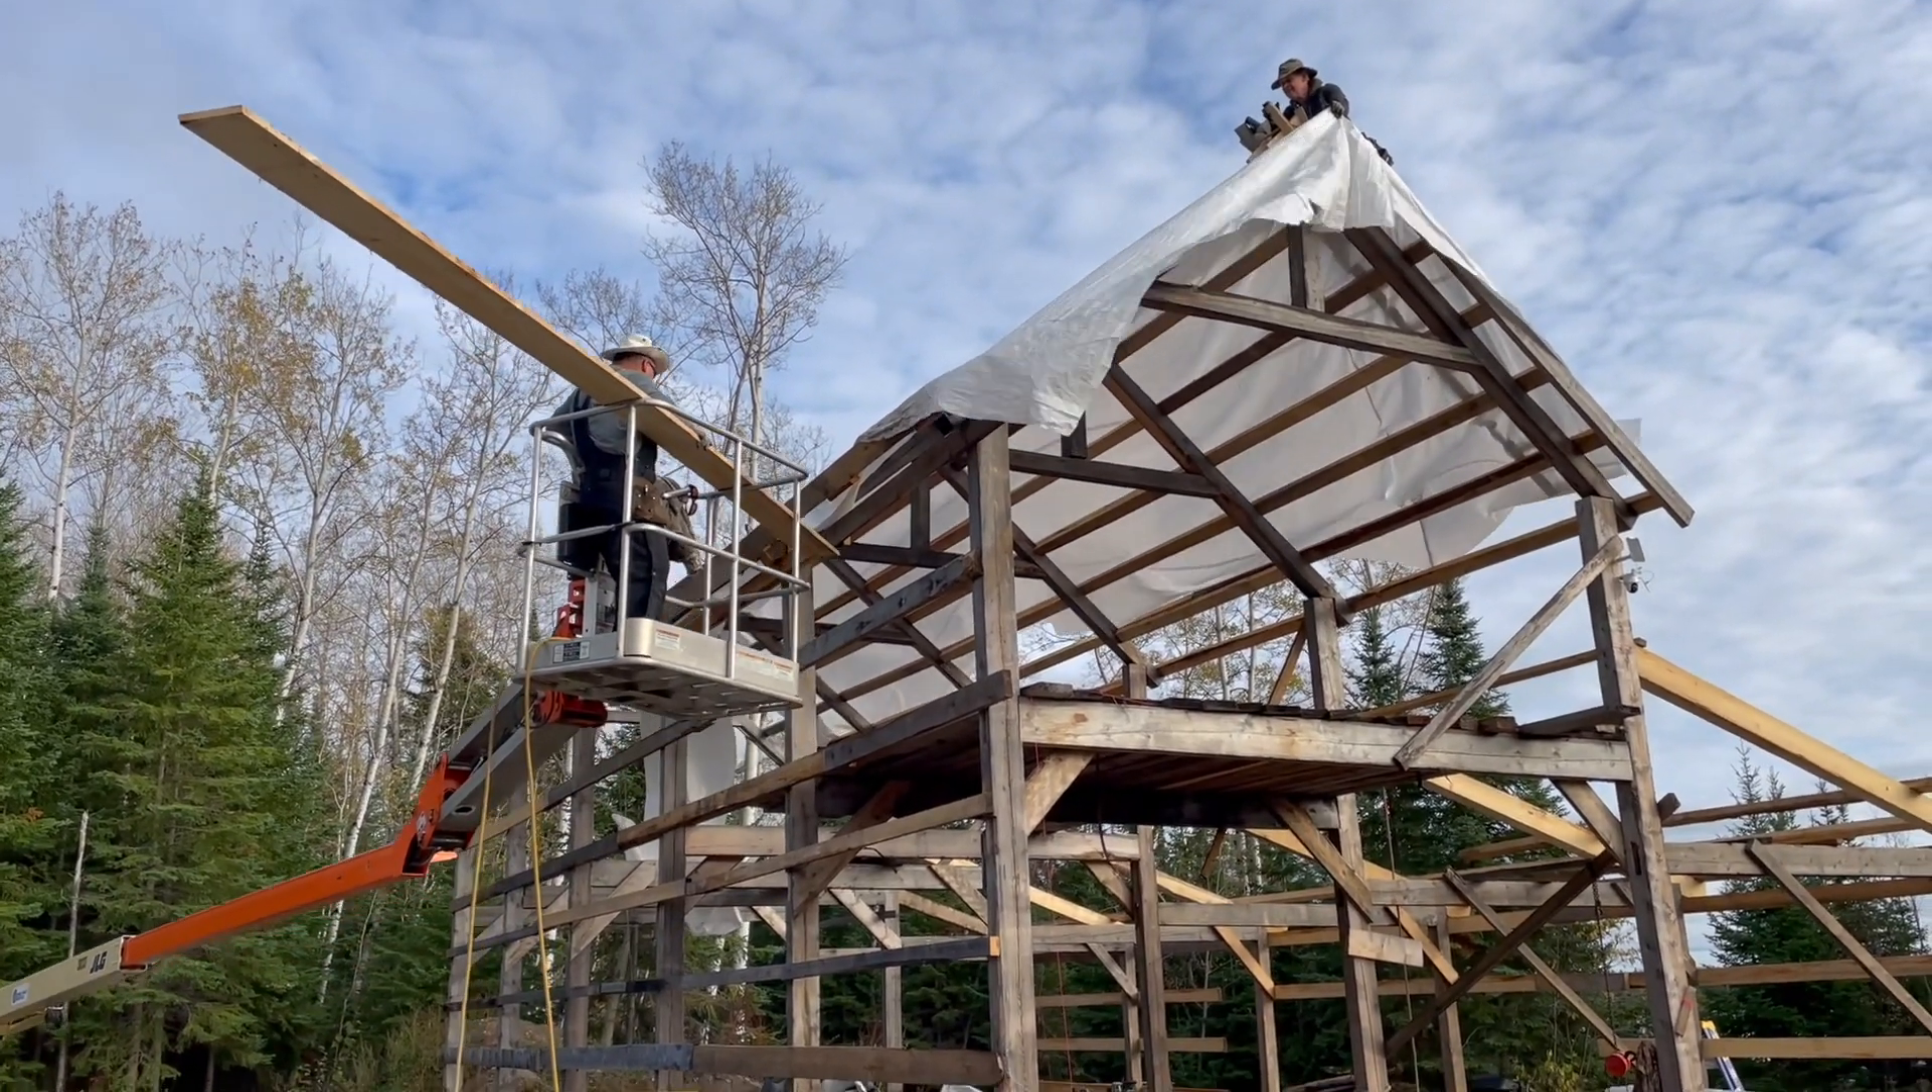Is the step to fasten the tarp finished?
No.